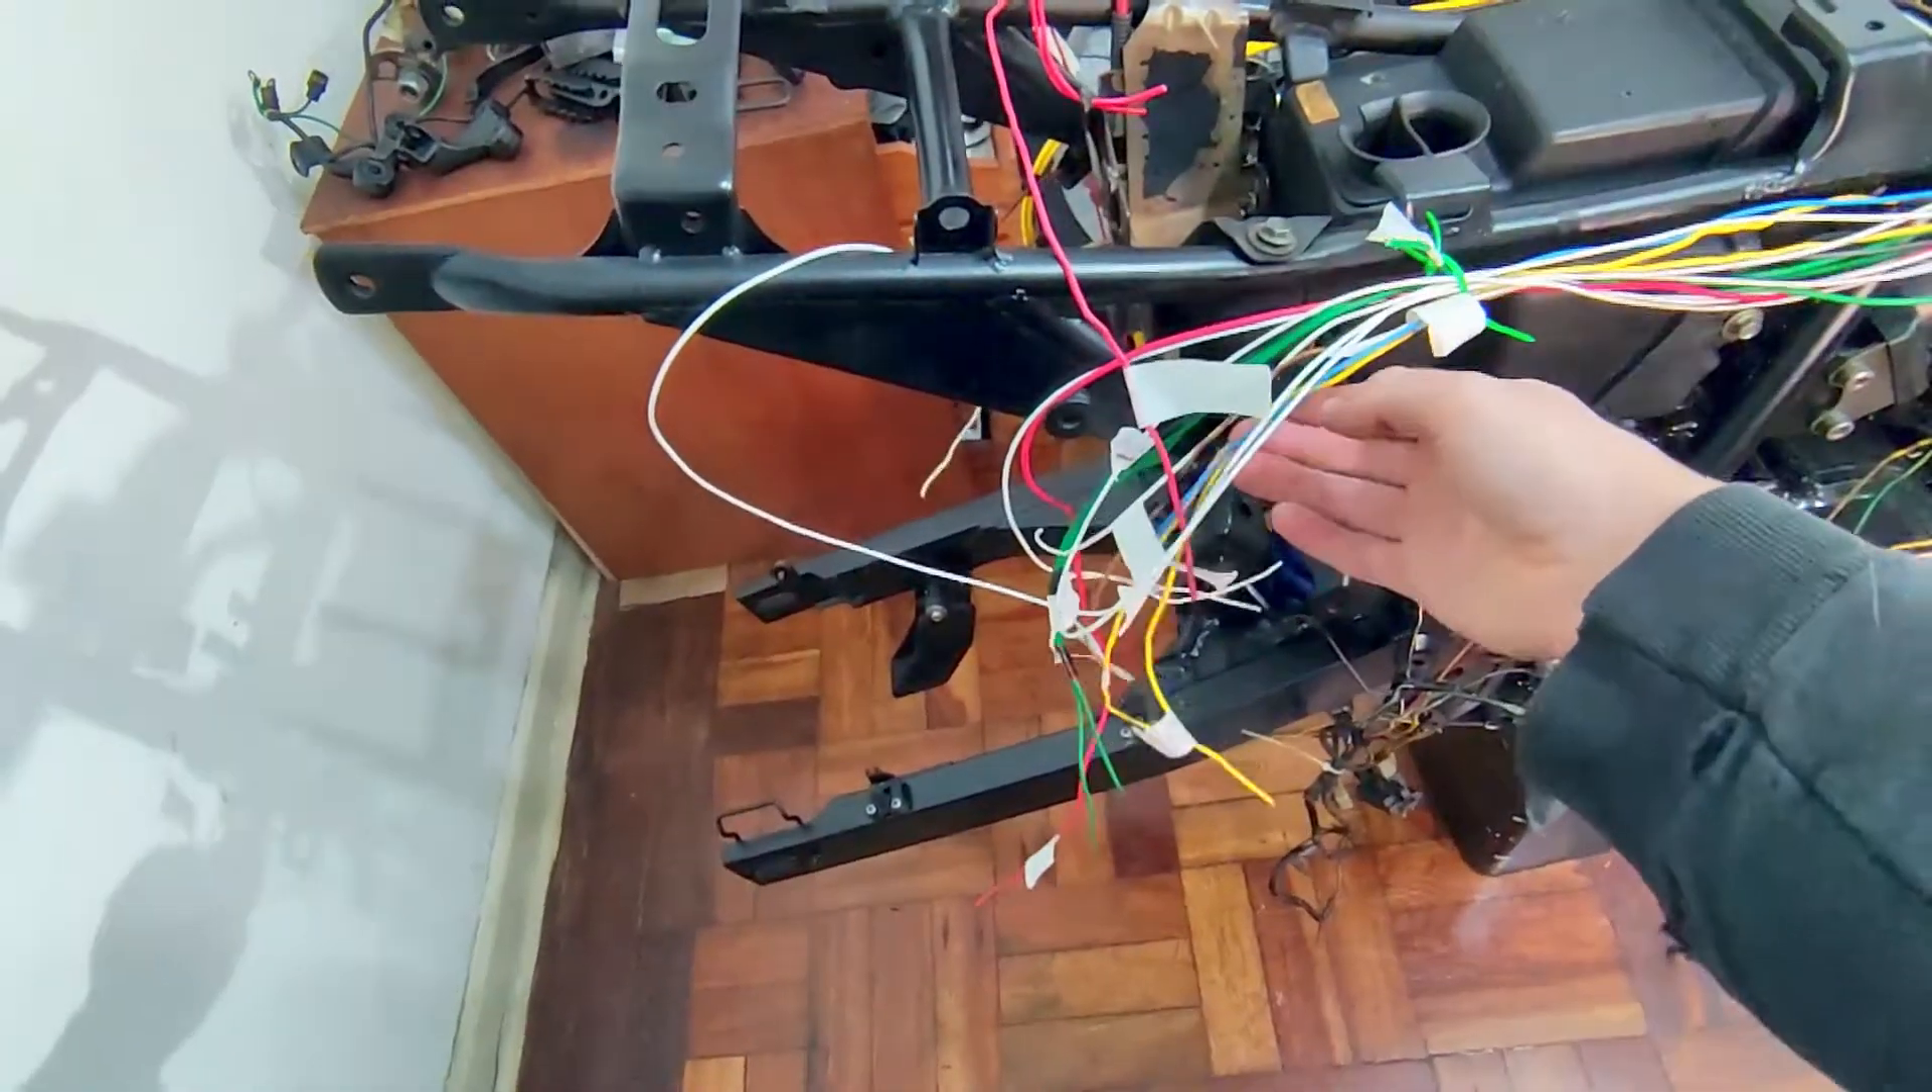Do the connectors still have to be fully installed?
Yes.